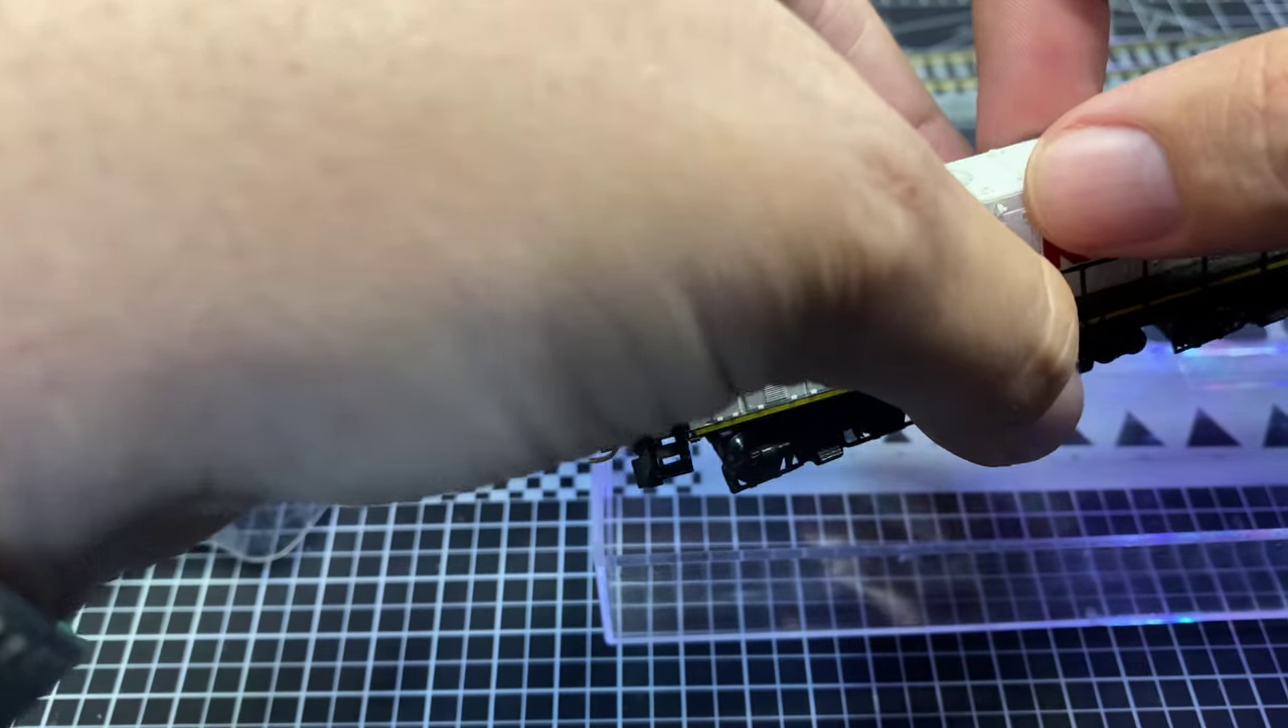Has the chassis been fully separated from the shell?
No.